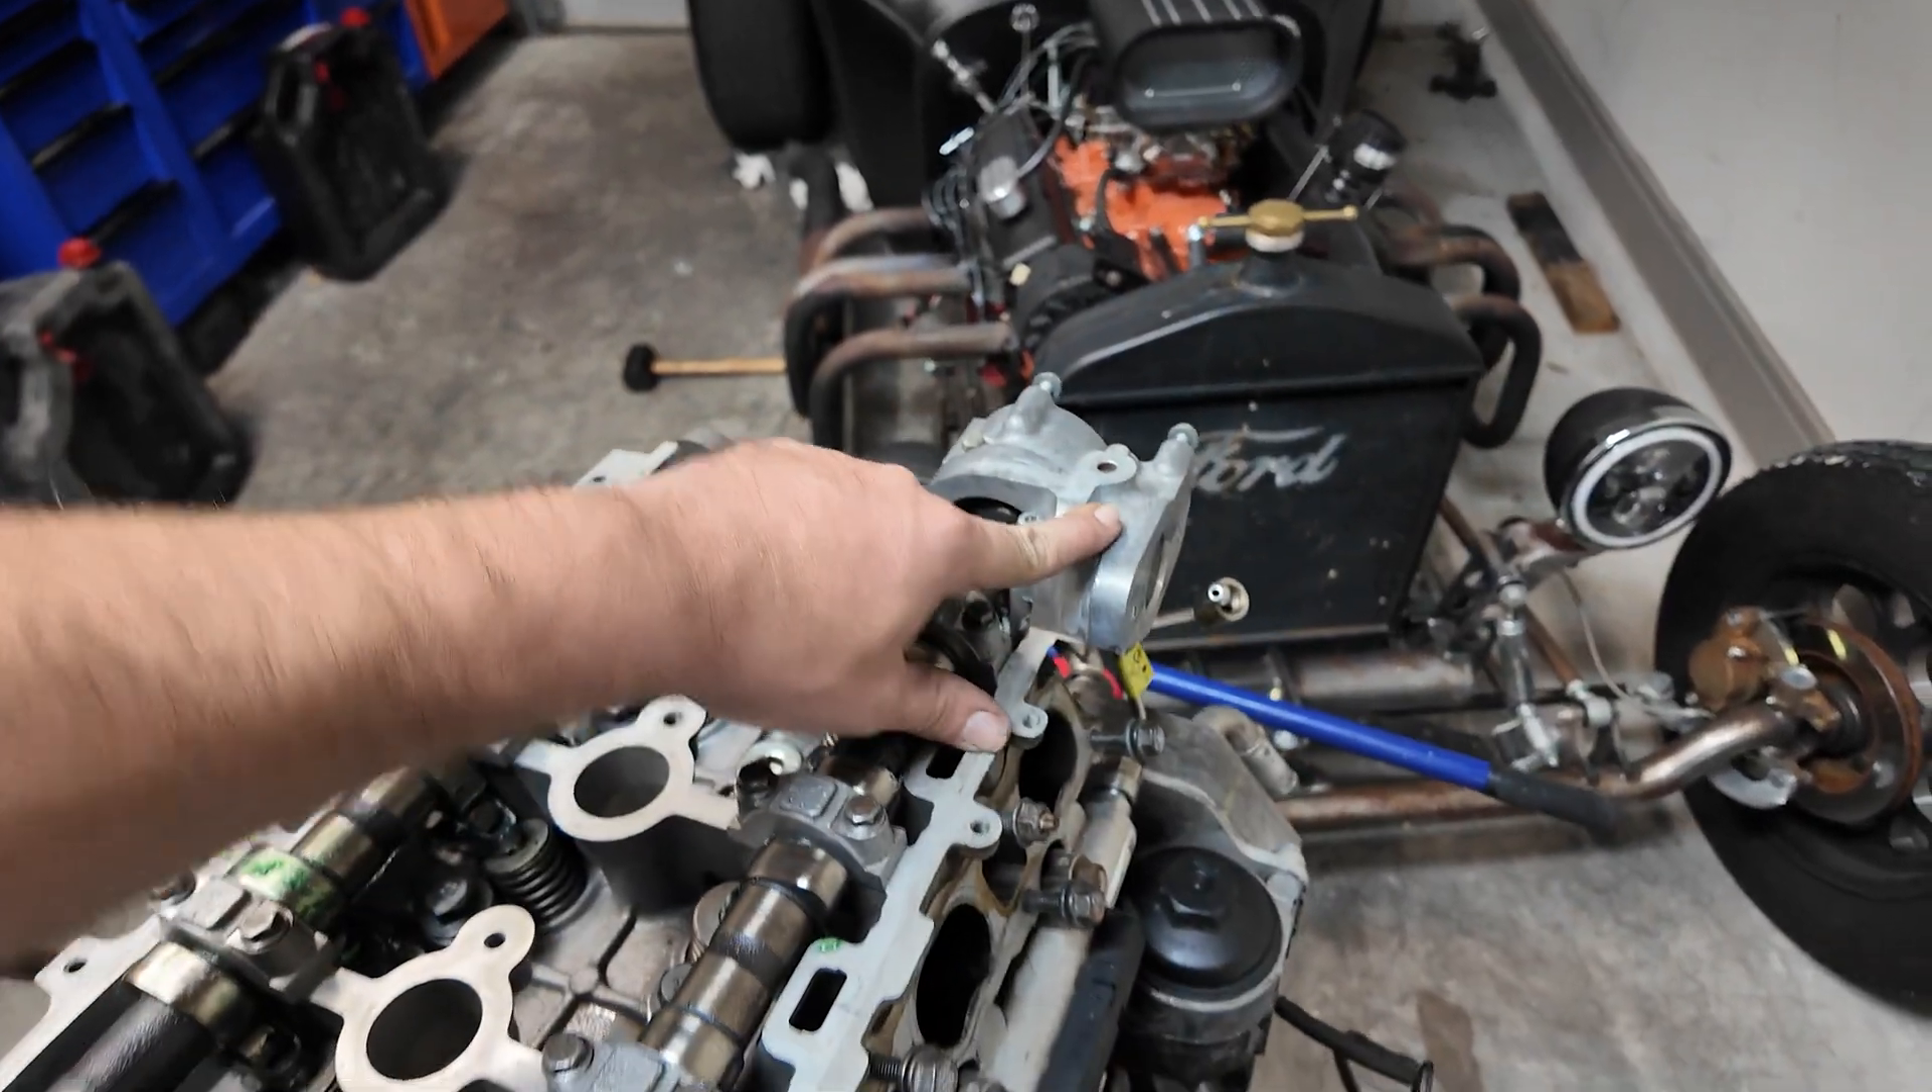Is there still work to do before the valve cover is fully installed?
Yes.